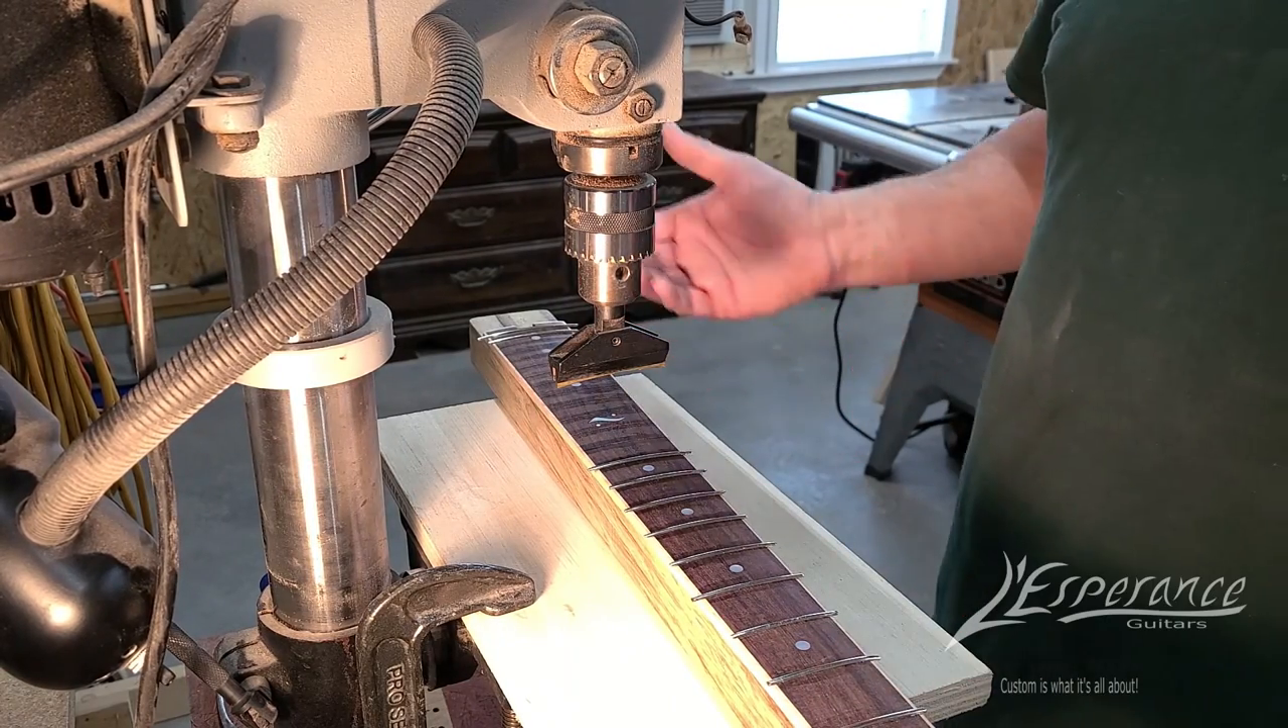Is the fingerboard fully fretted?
No.